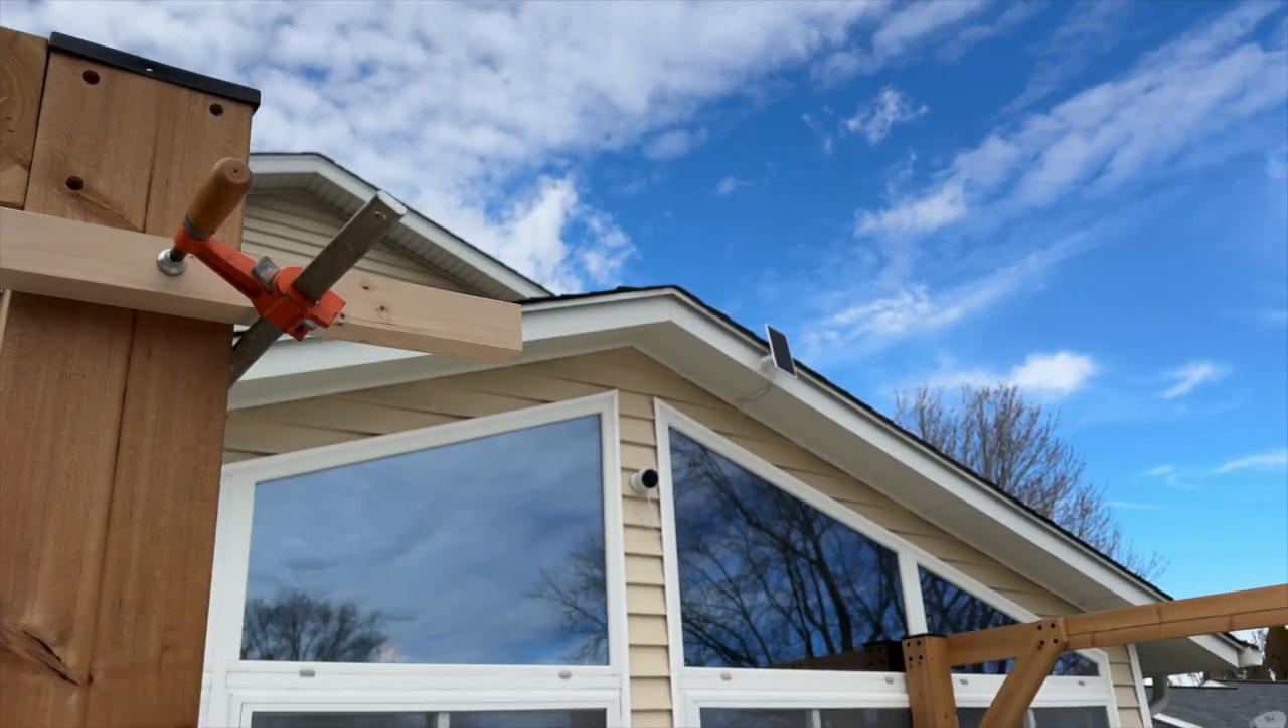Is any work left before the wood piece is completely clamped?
No.